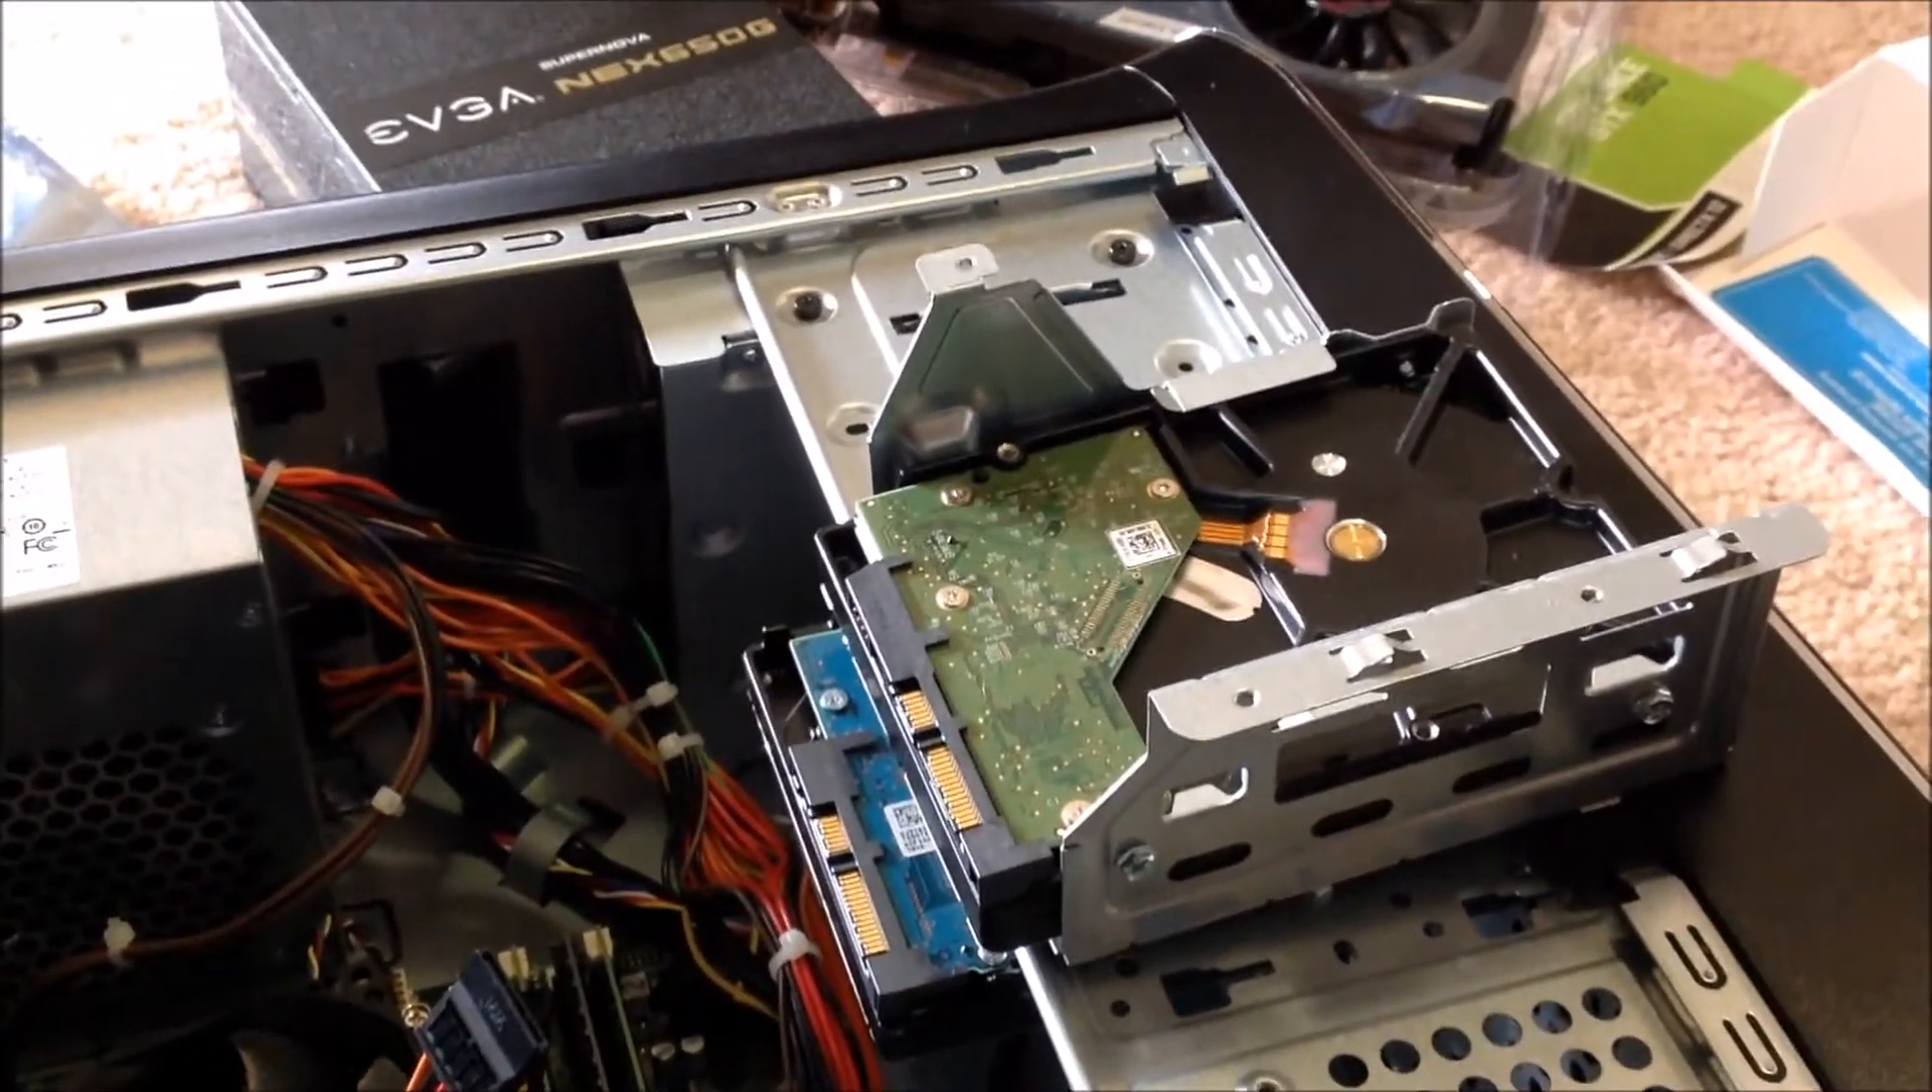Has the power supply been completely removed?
No.